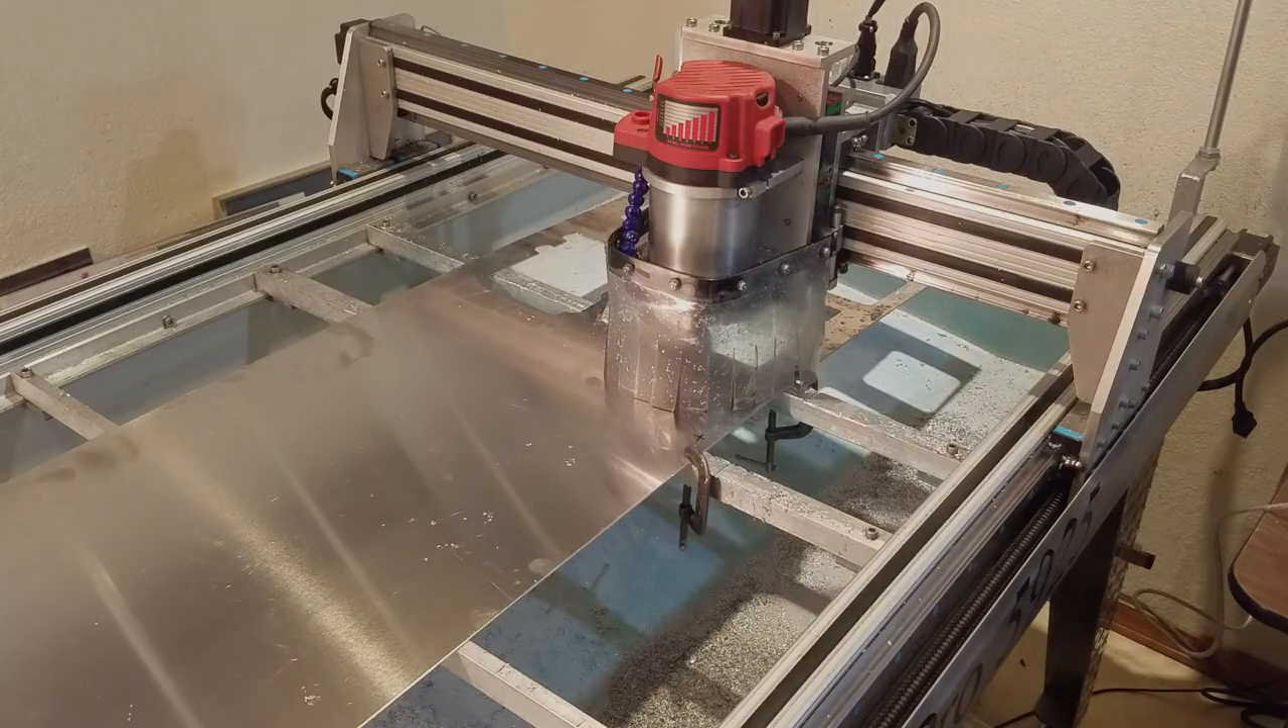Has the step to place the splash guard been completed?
Yes.